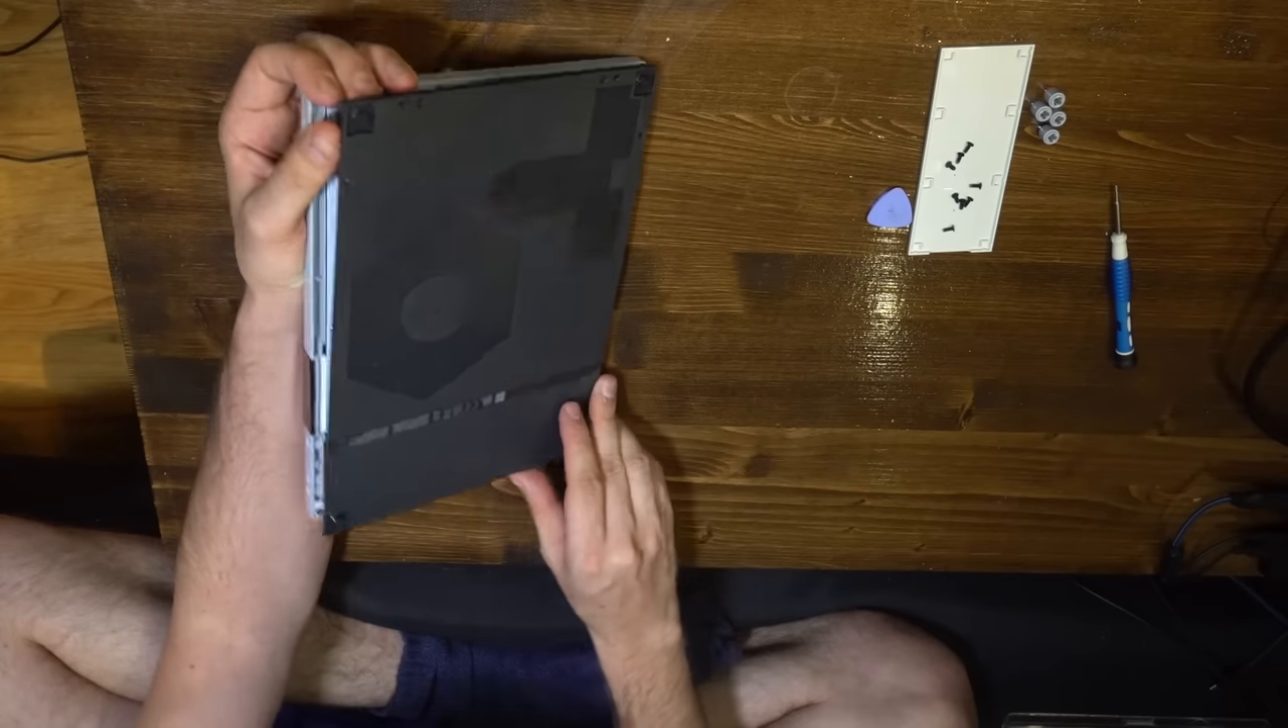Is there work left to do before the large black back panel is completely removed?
Yes.